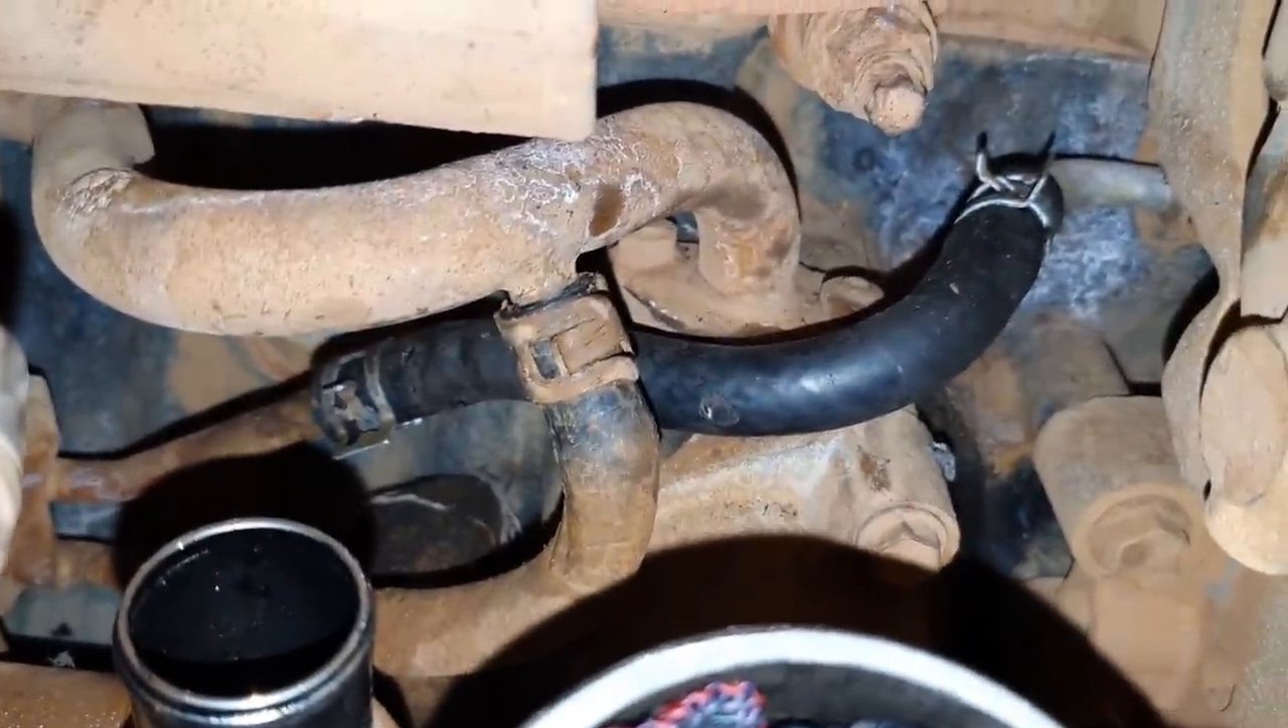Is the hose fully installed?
Yes.